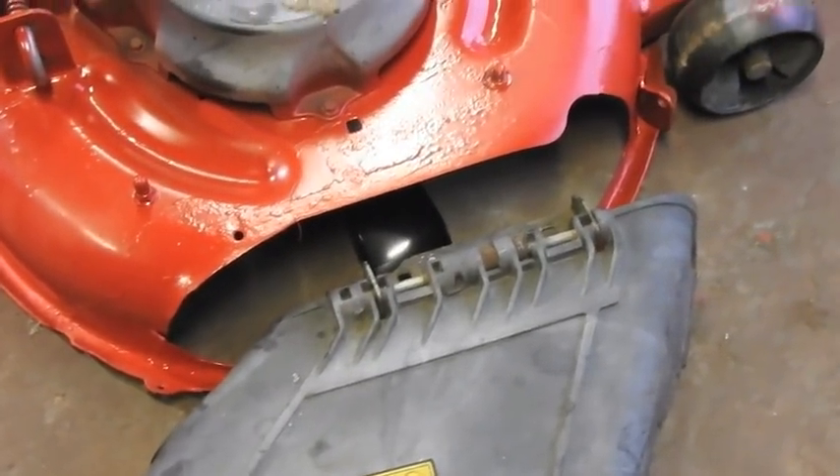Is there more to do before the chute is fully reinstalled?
Yes.